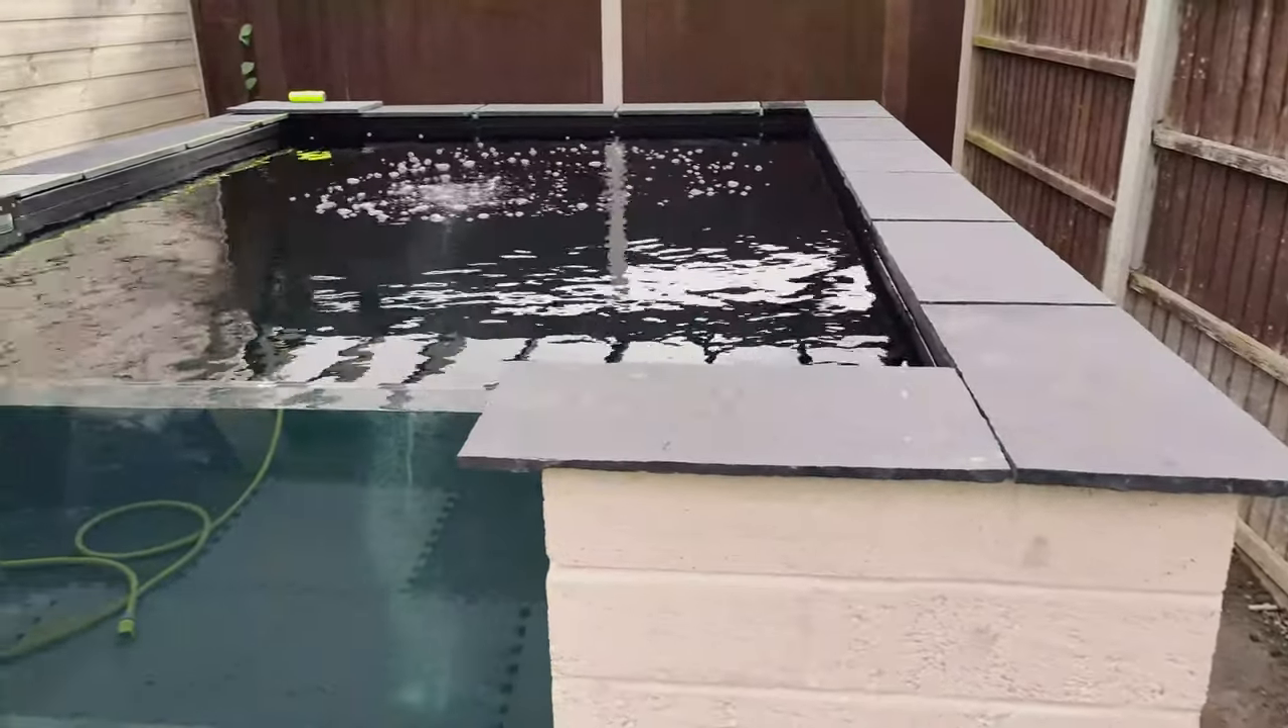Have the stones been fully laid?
Yes.